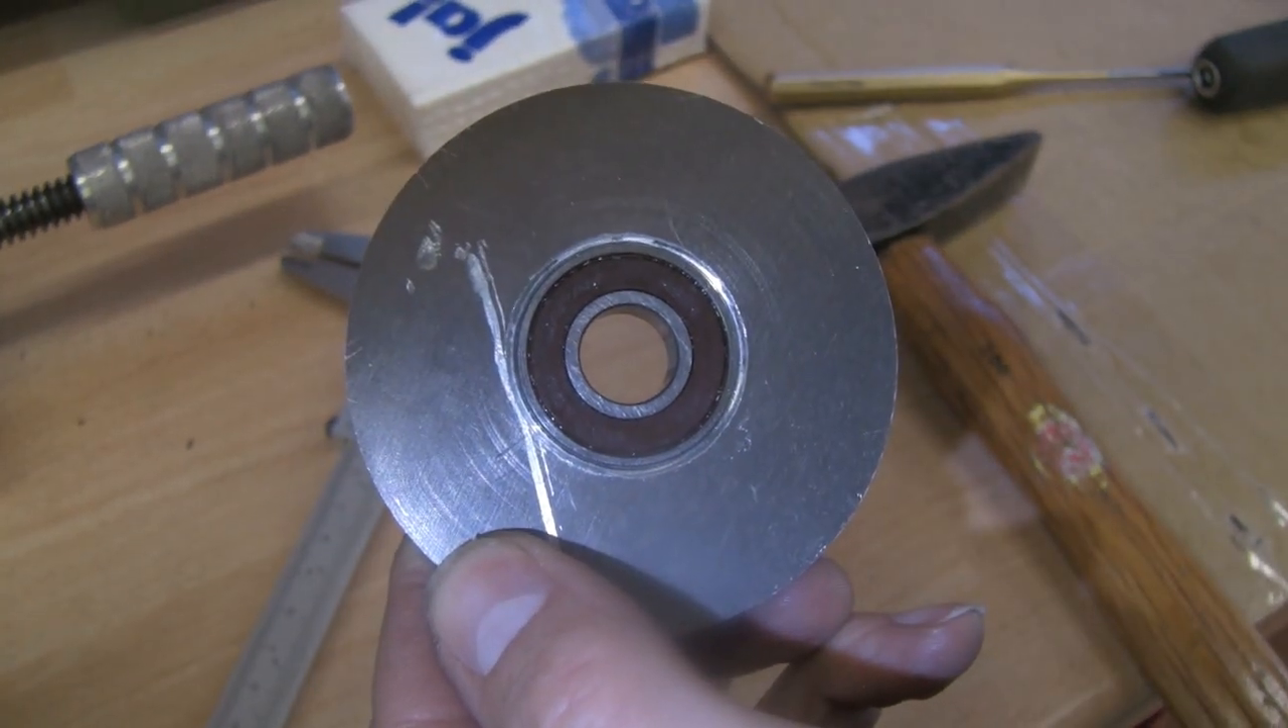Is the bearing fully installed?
Yes.